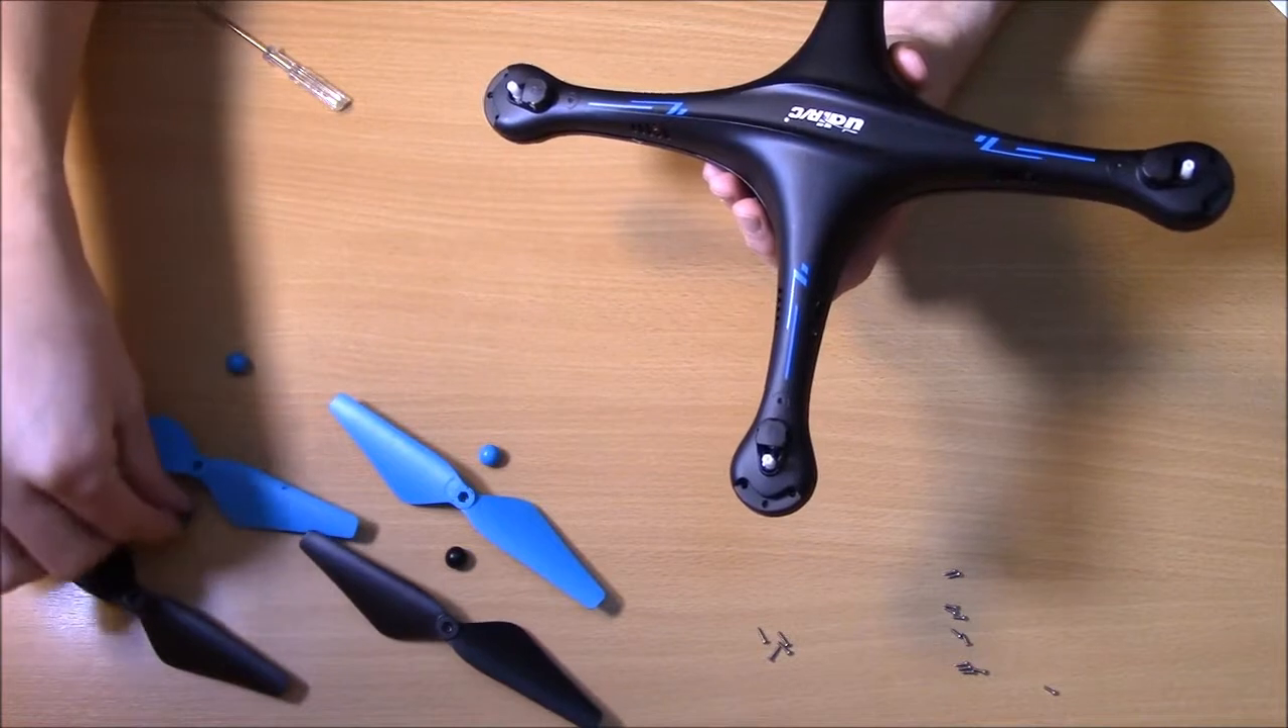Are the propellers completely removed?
Yes.